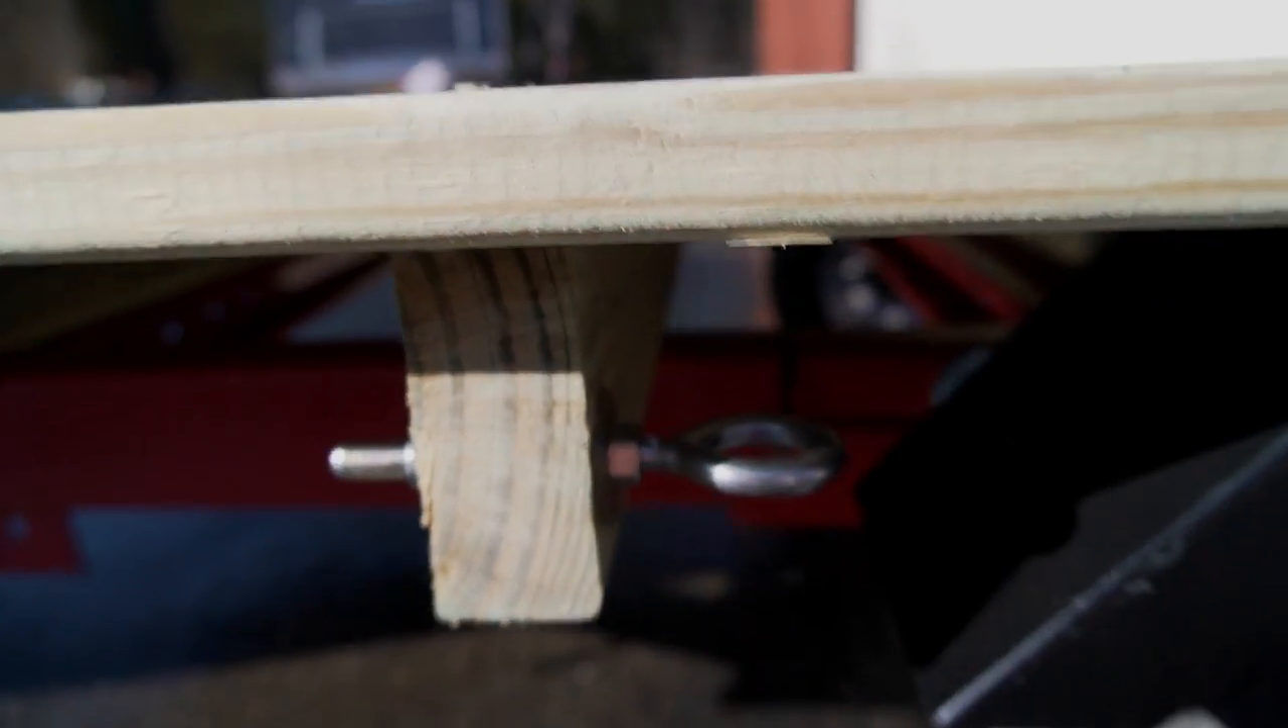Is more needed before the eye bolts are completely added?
No.